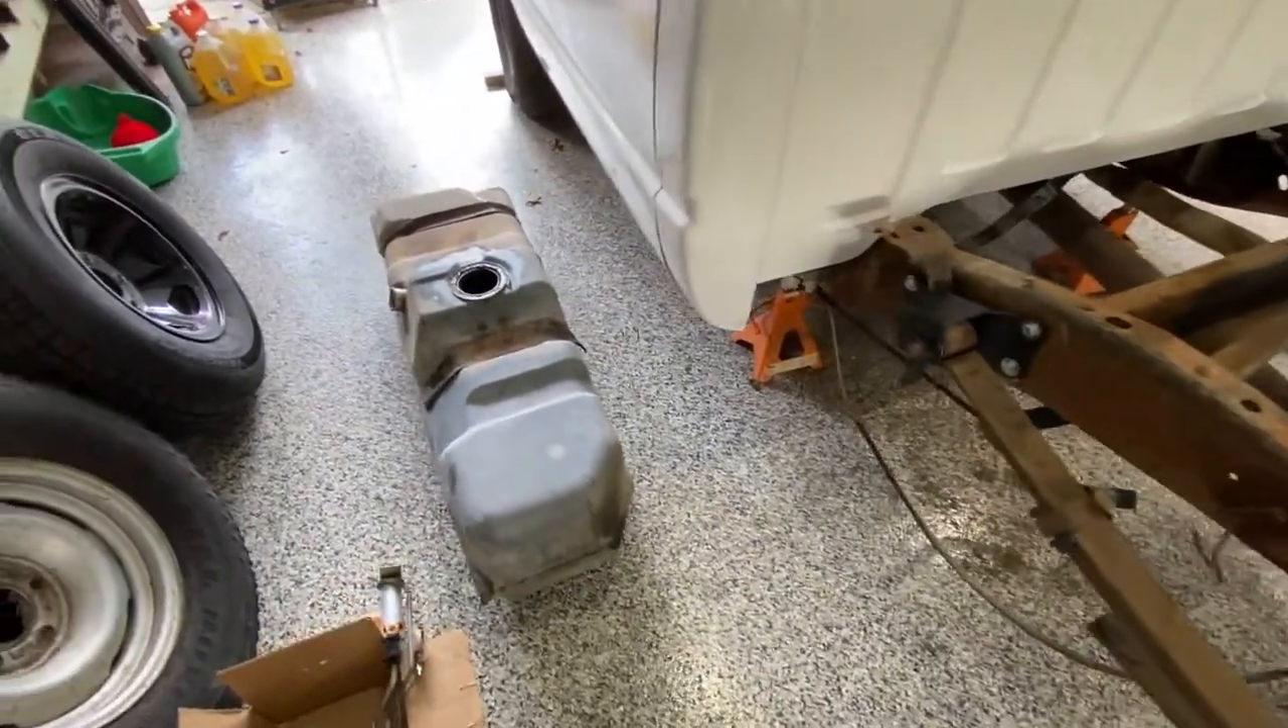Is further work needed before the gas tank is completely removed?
No.